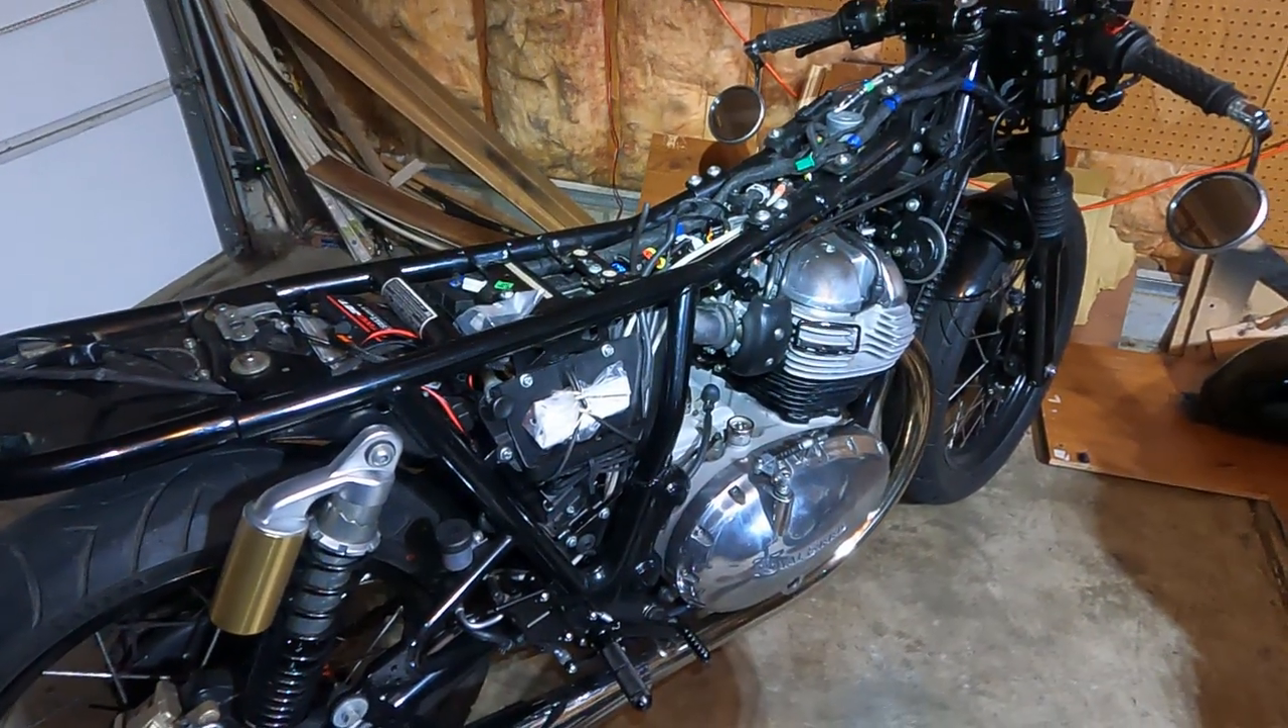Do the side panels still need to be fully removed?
No.